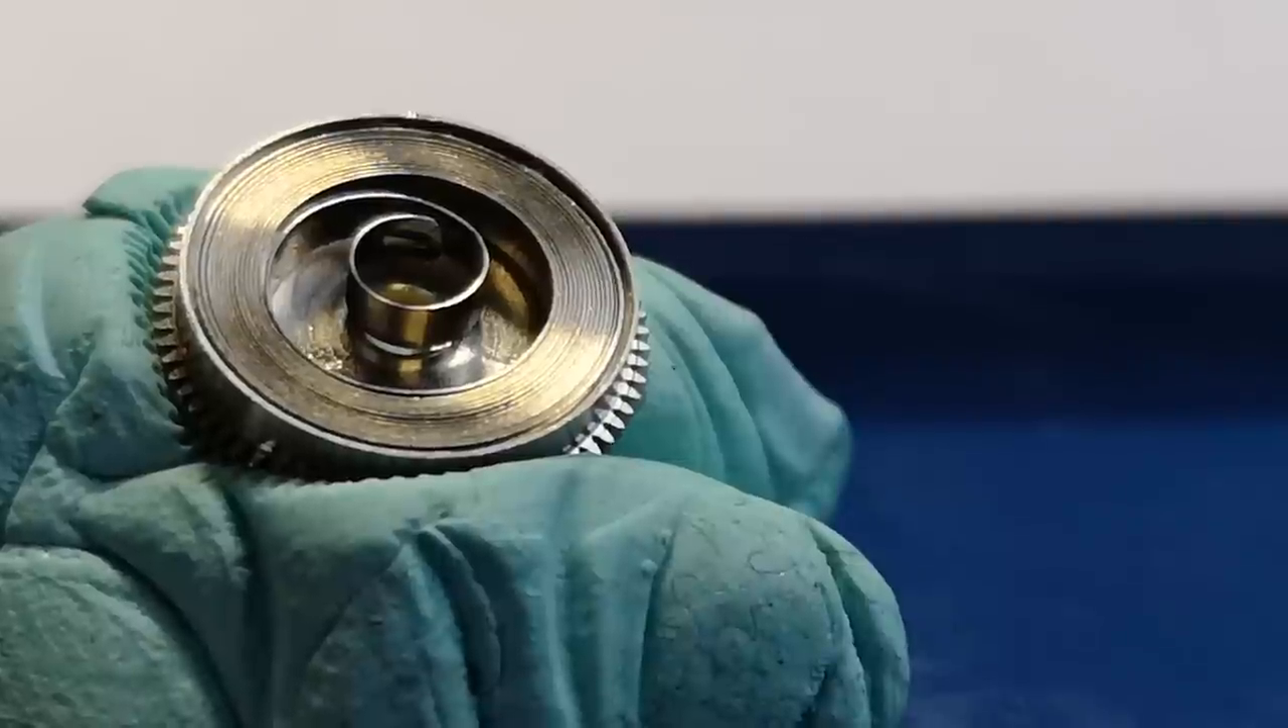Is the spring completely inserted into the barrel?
Yes.